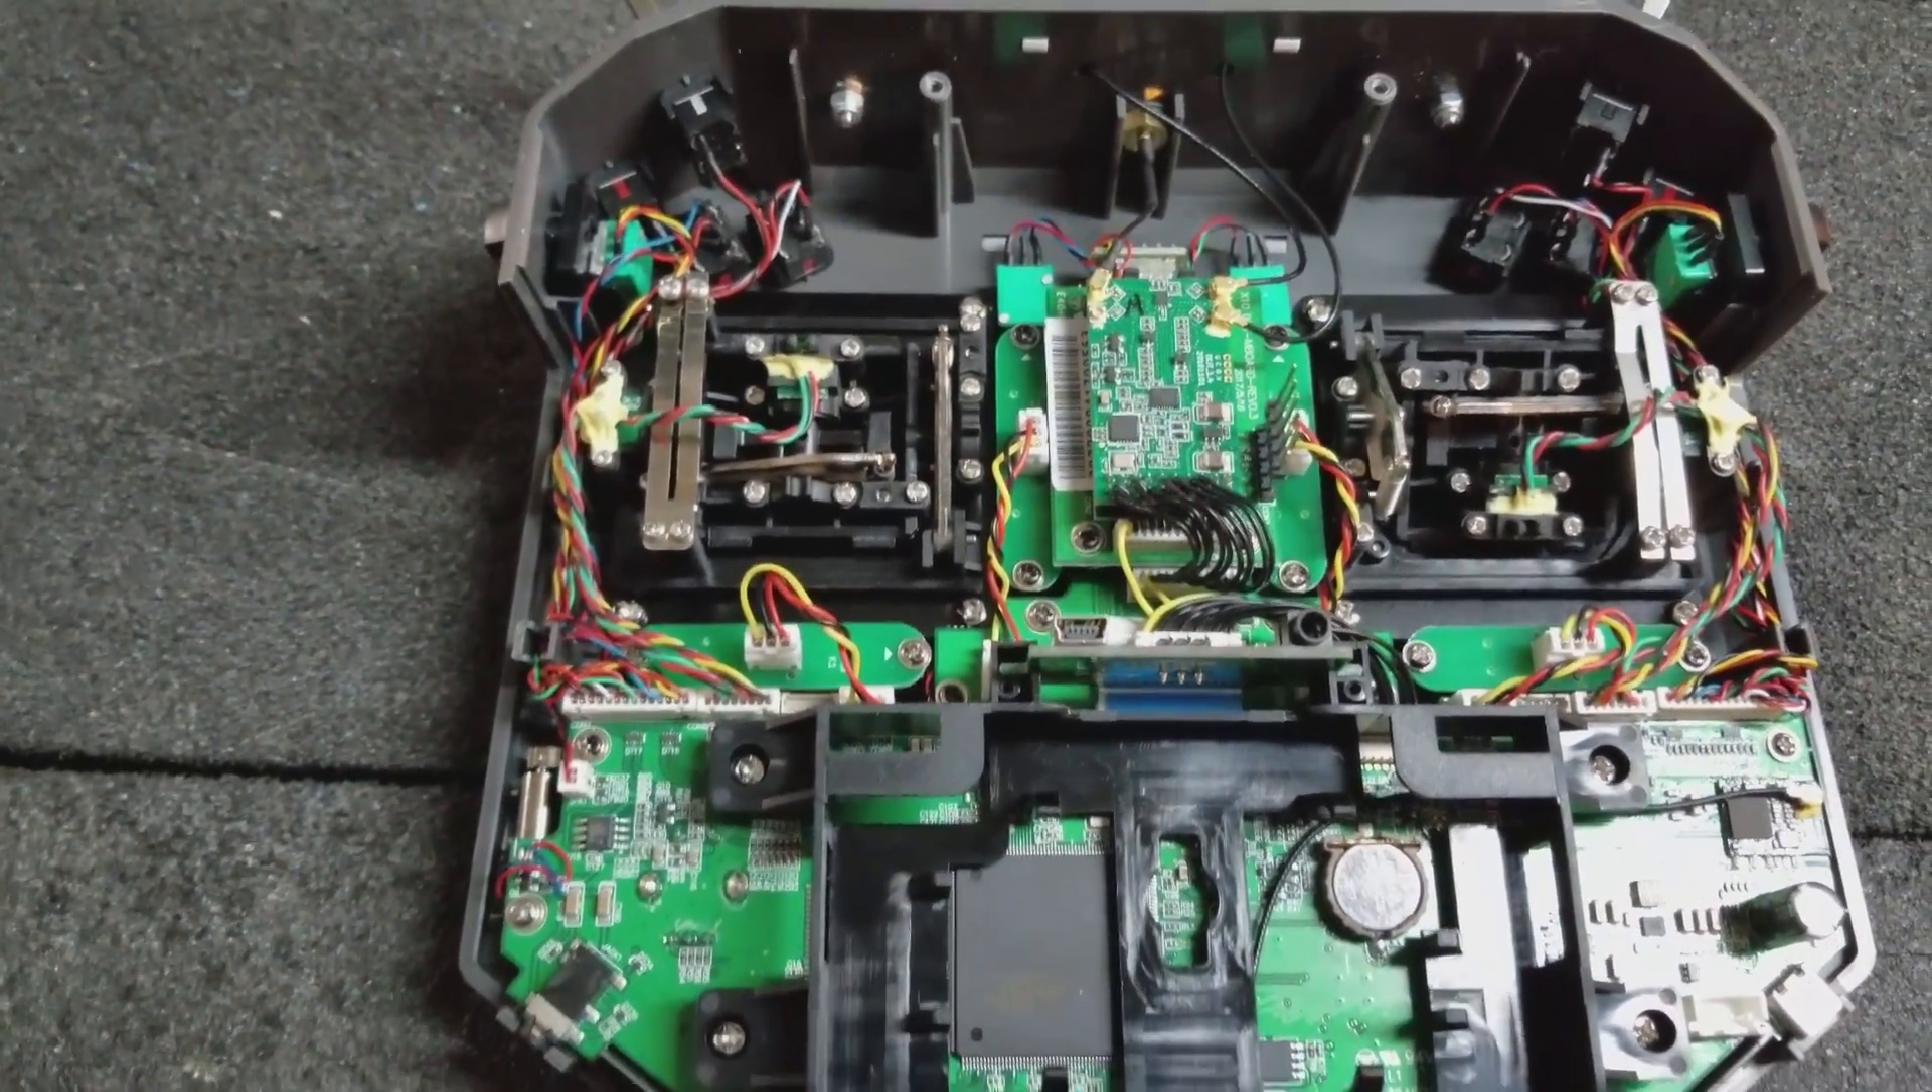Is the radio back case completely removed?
Yes.